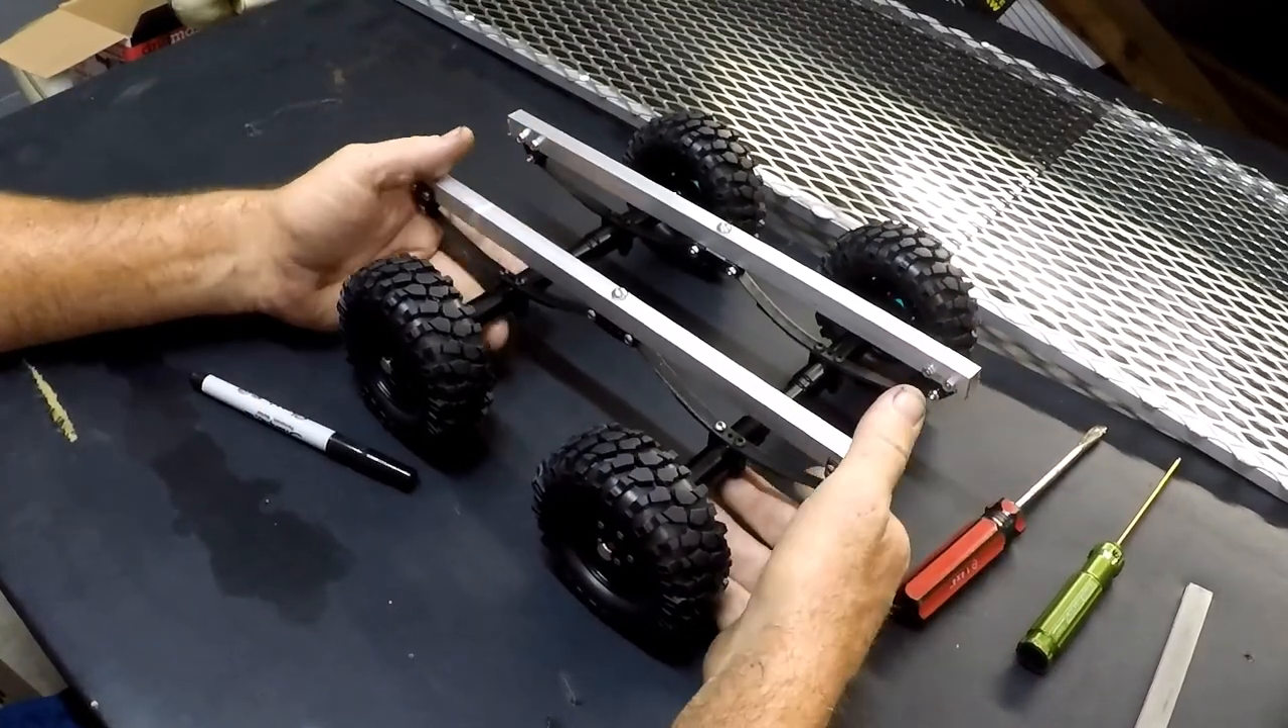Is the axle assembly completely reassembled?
Yes.